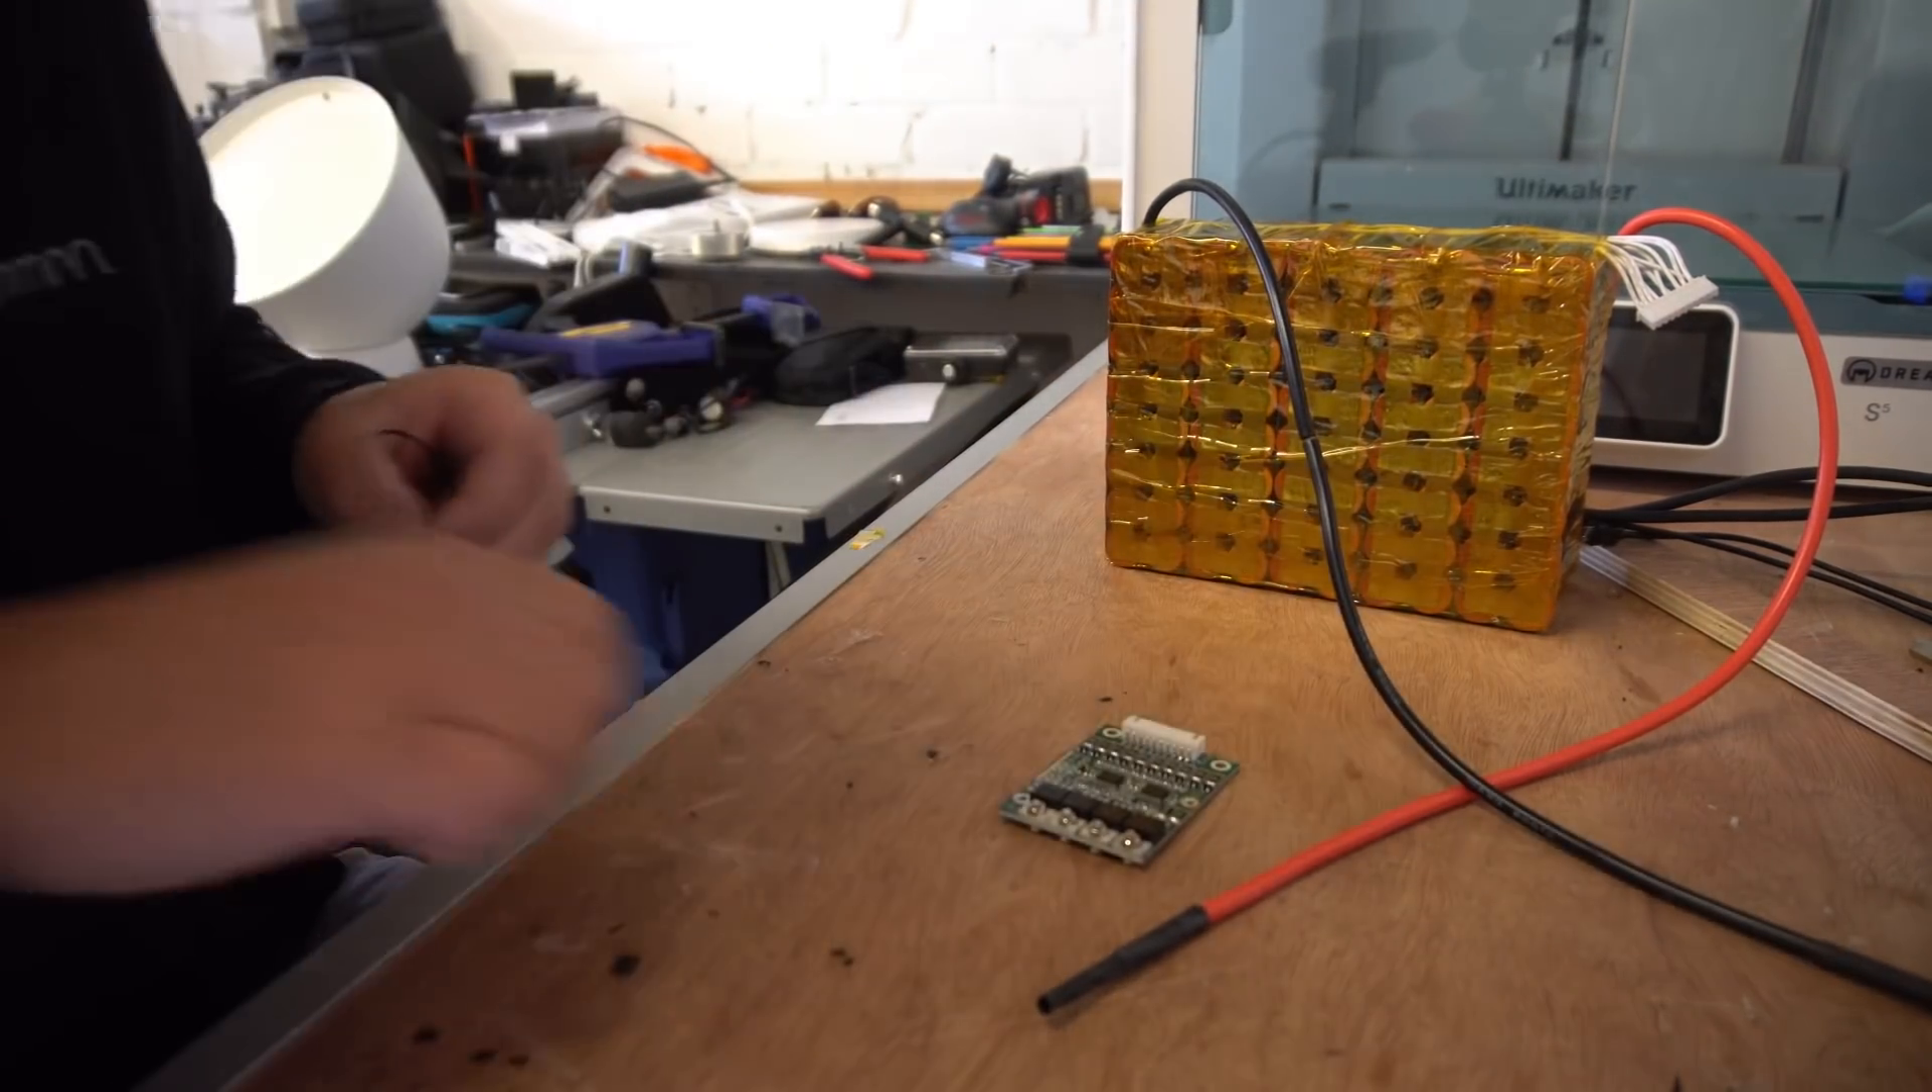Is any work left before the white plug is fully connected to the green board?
Yes.